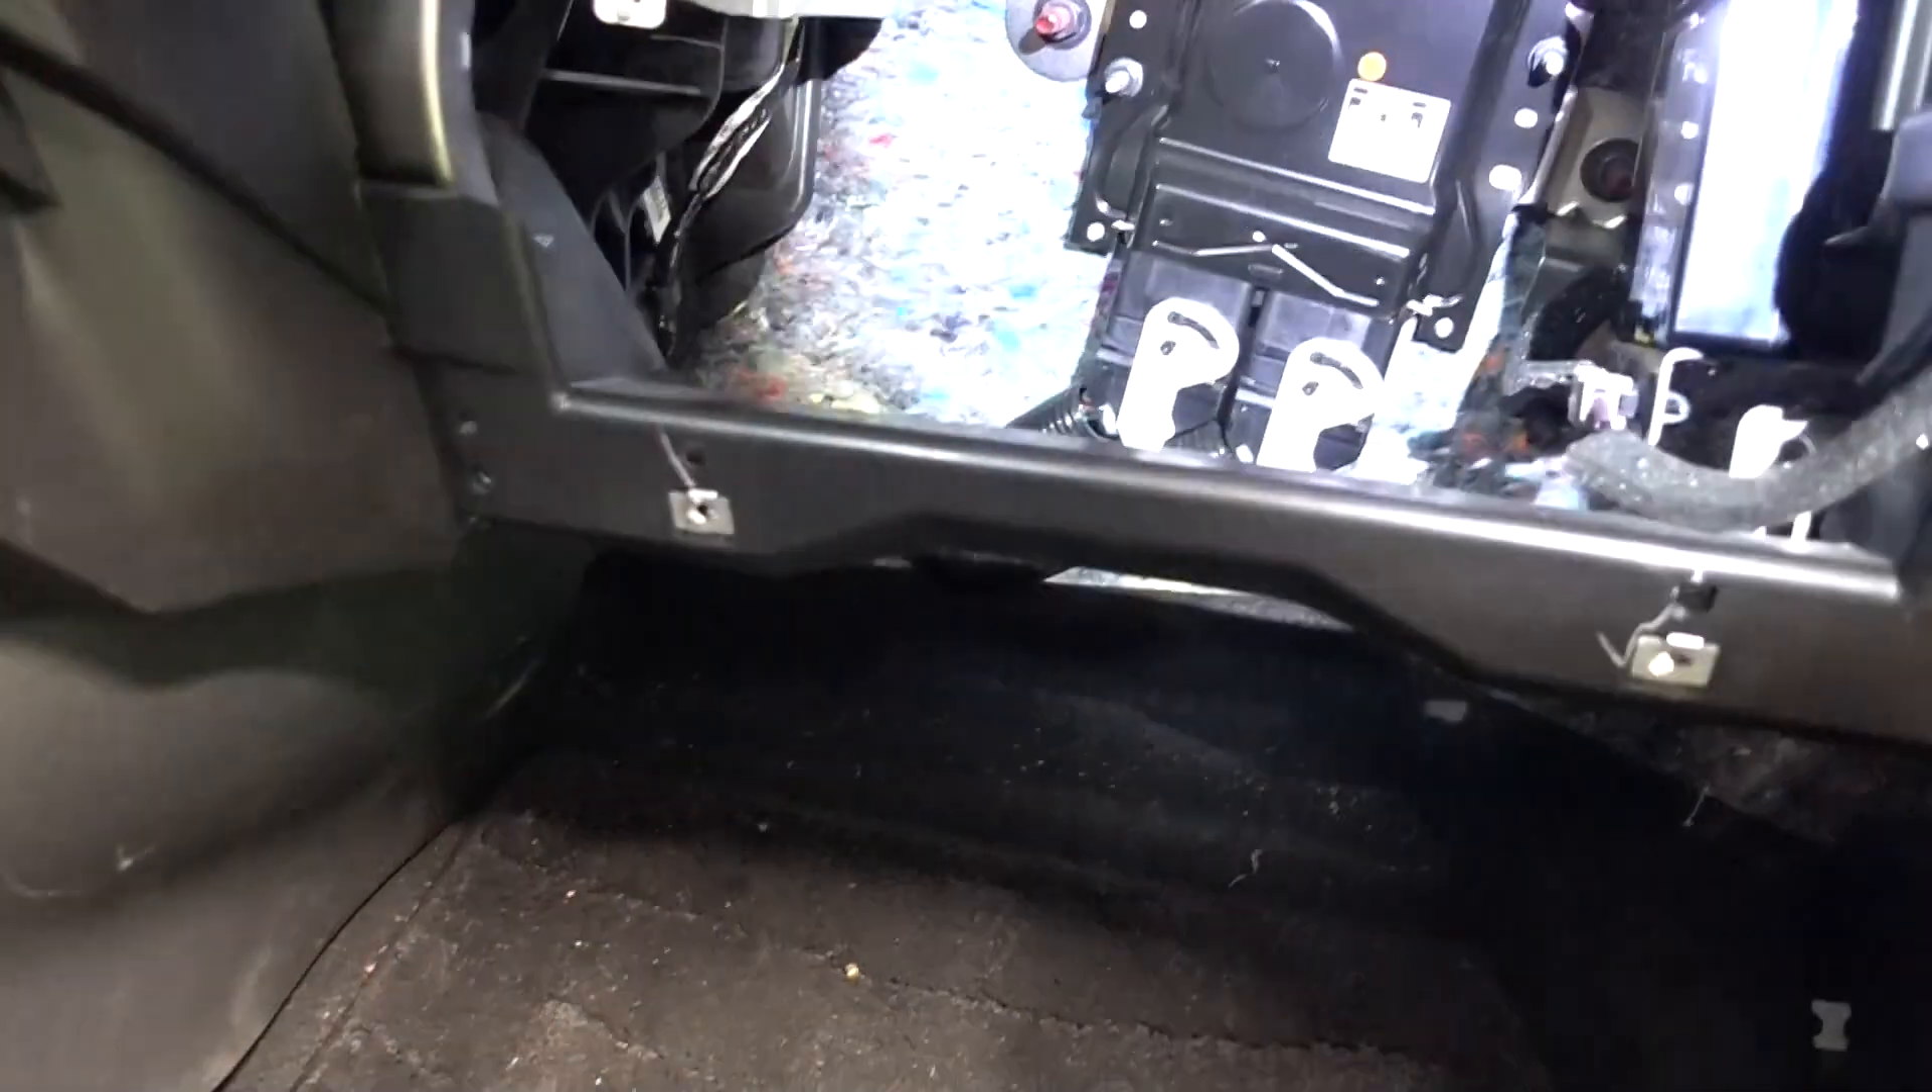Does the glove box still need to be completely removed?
No.